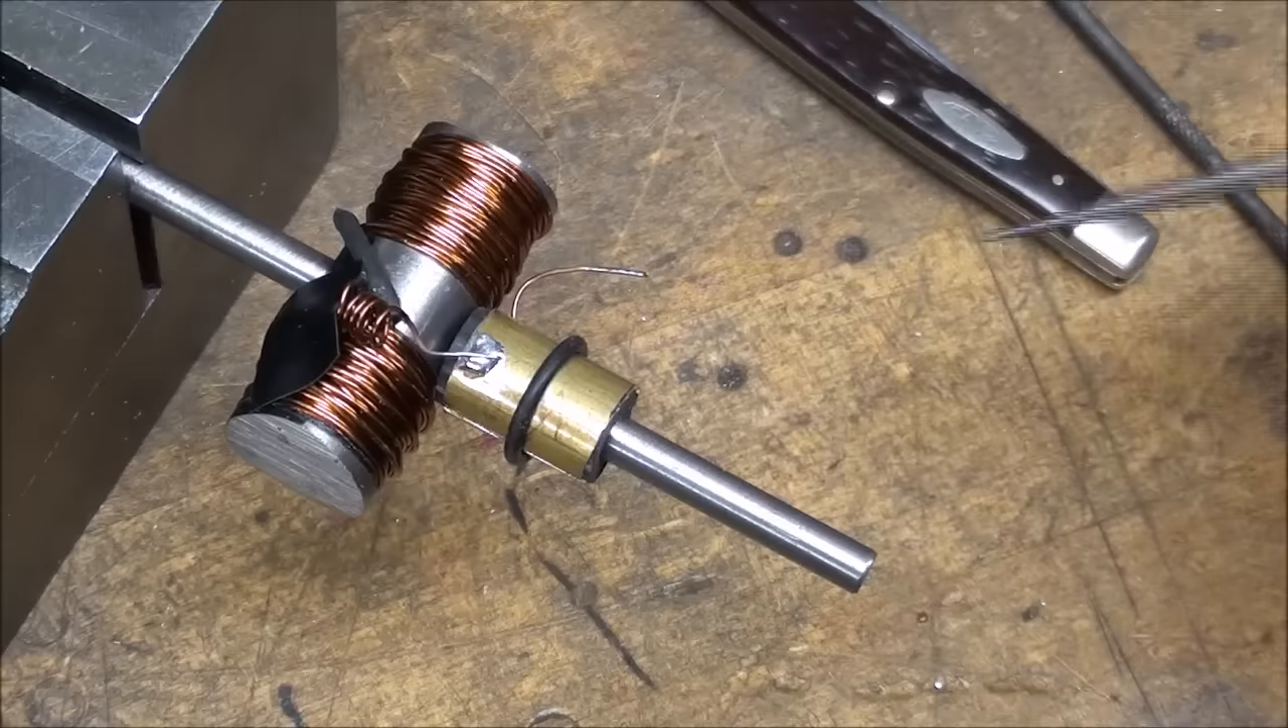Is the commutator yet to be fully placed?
No.